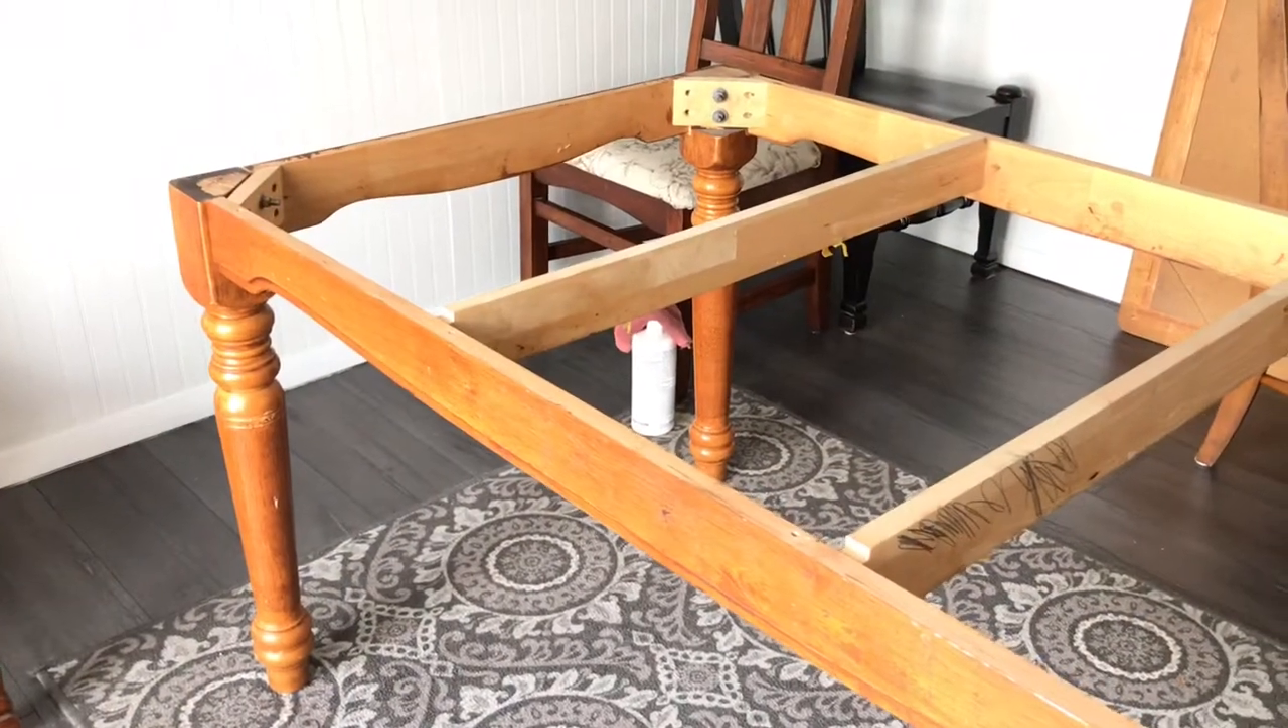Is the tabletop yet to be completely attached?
Yes.